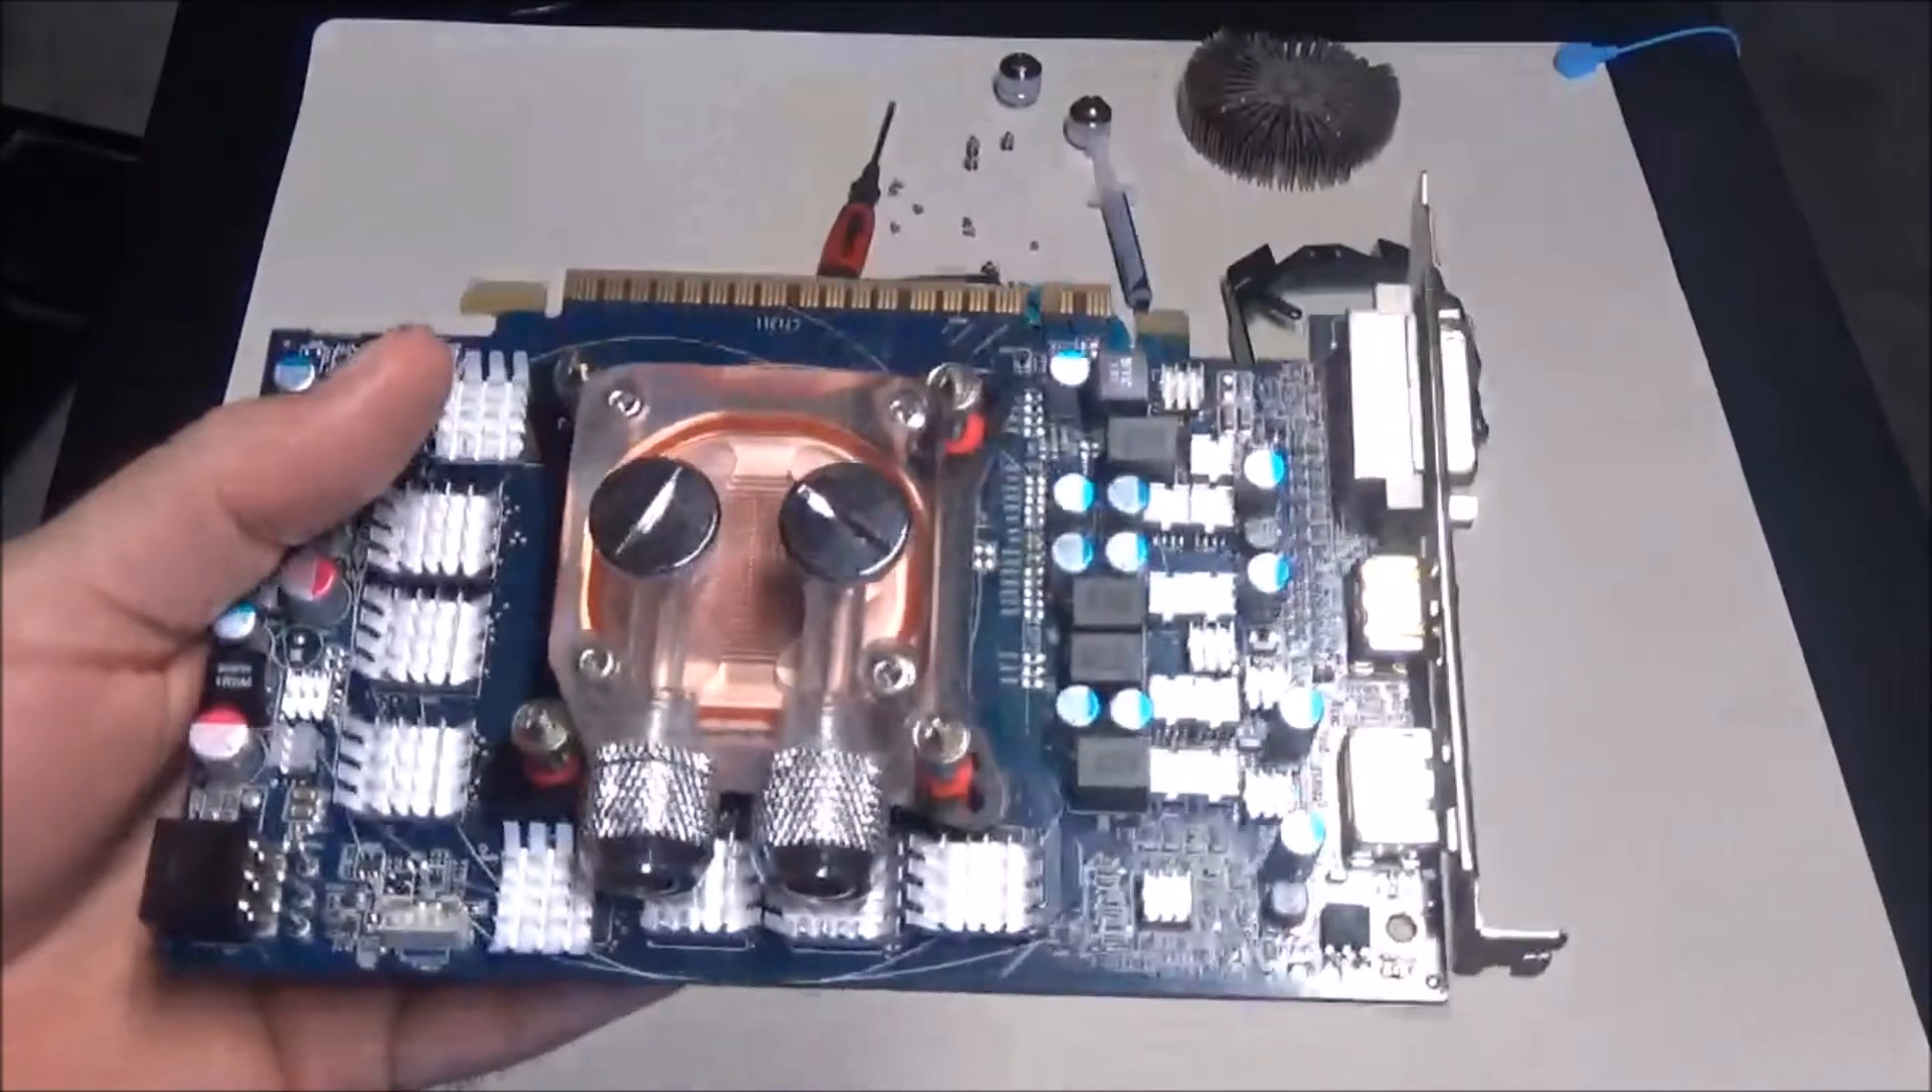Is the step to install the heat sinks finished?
Yes.